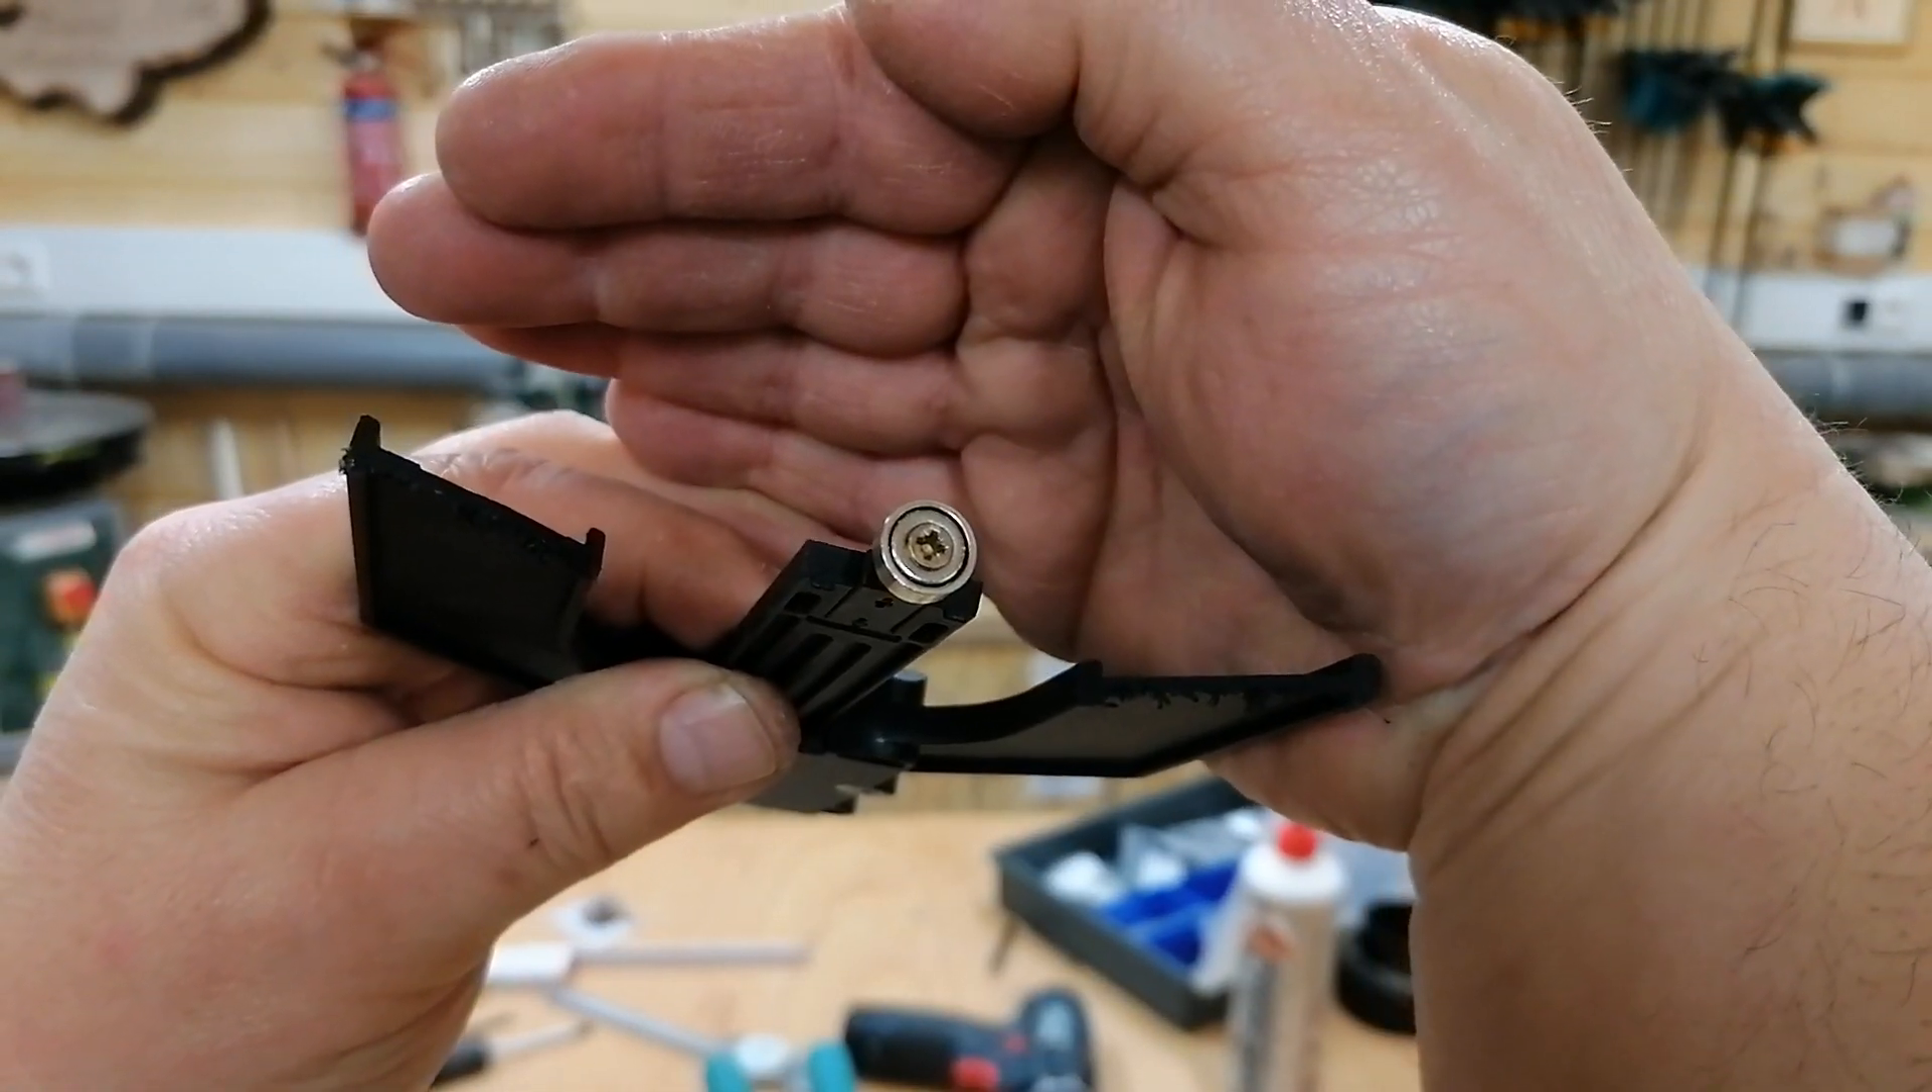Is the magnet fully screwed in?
Yes.